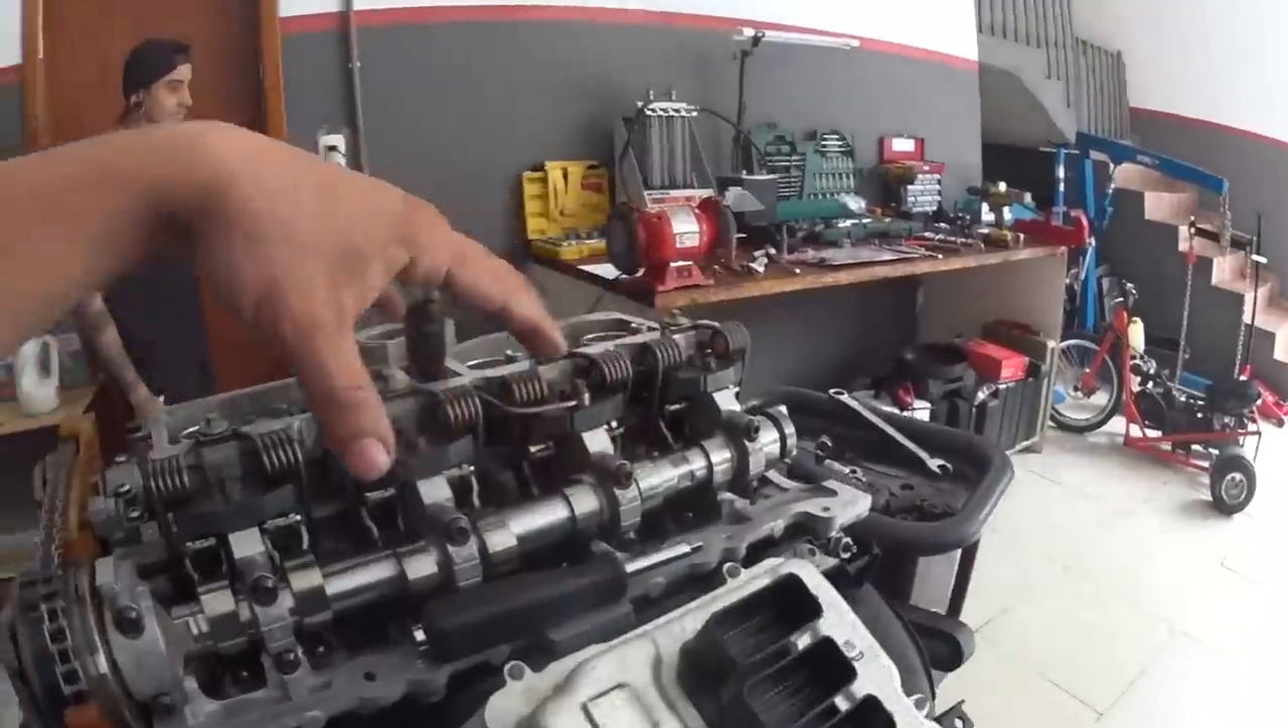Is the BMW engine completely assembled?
No.